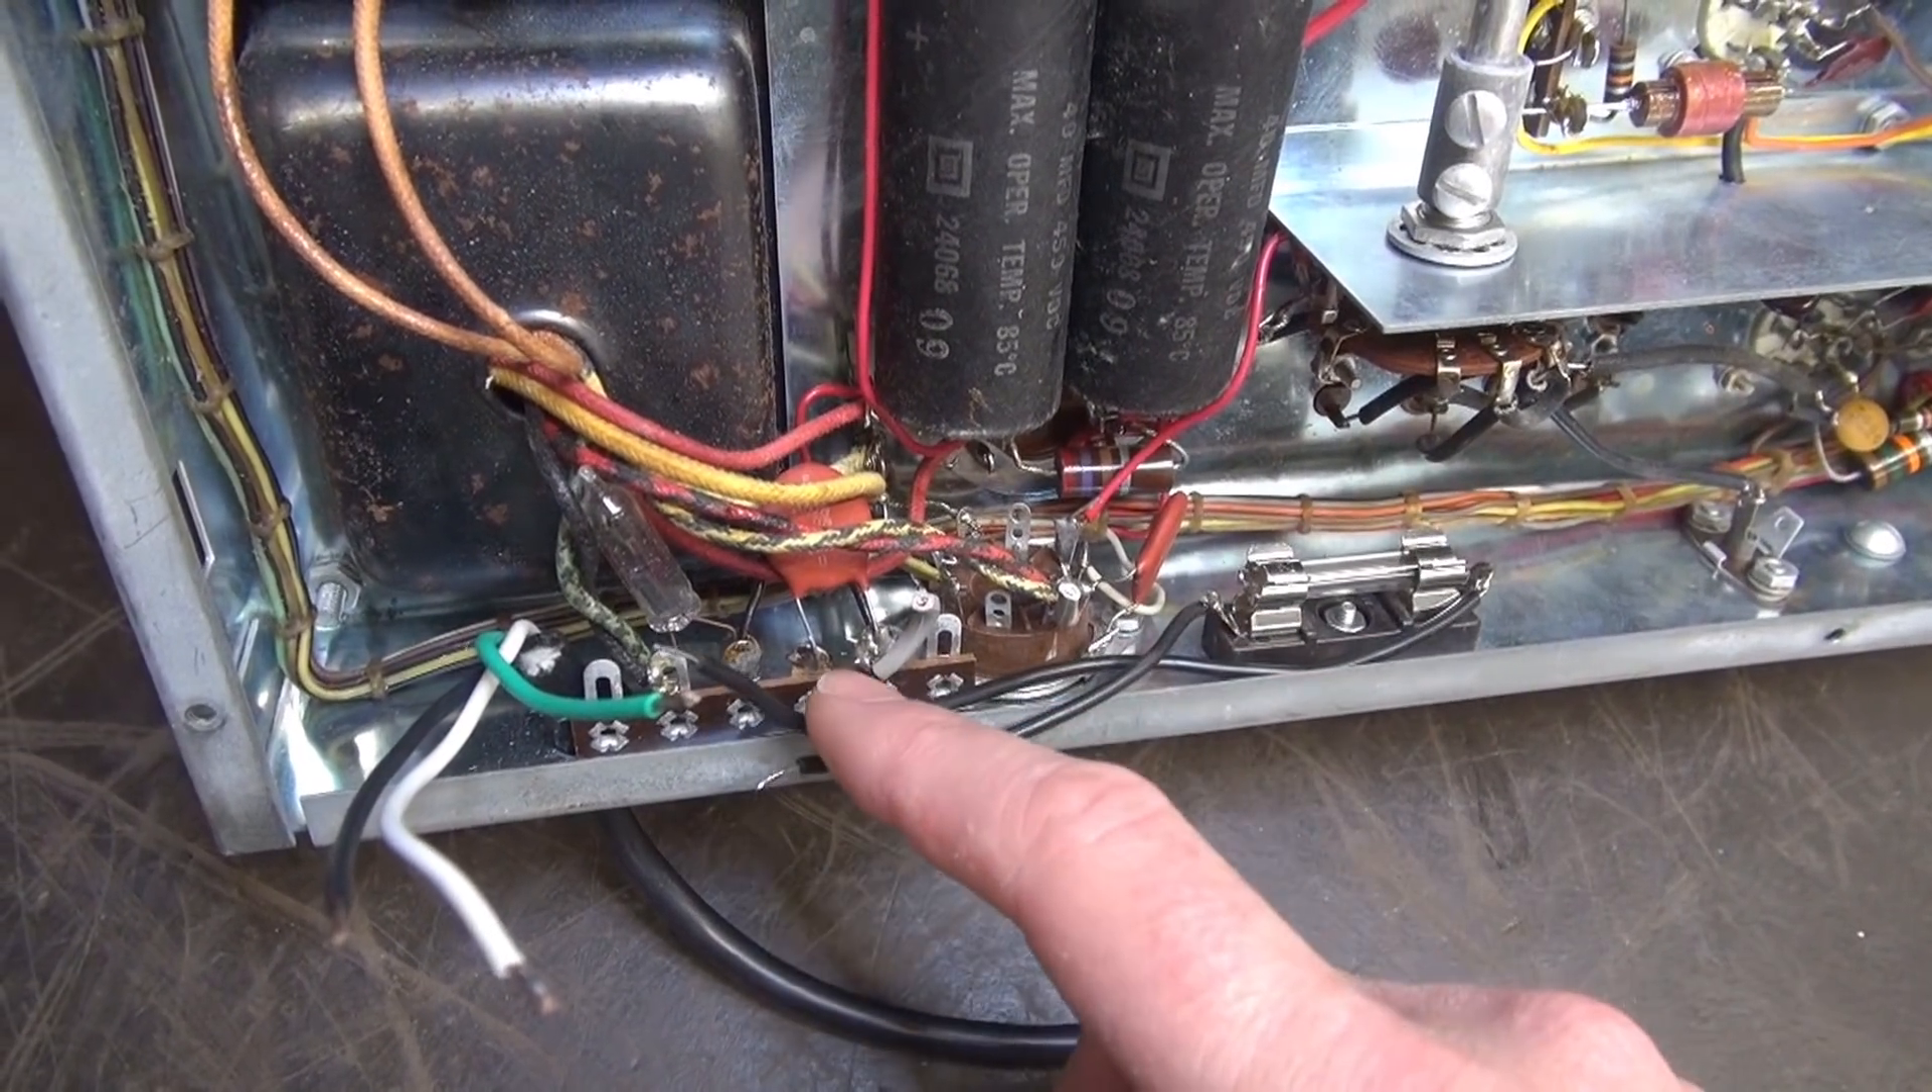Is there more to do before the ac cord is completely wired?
Yes.